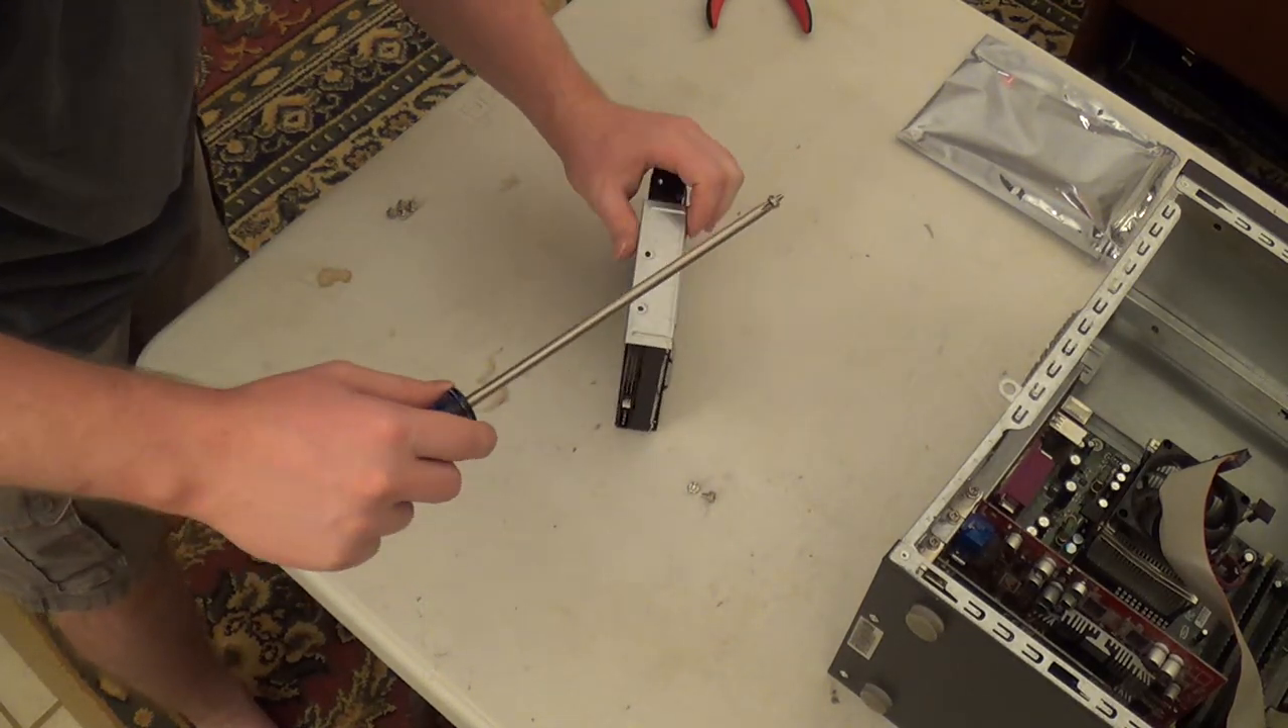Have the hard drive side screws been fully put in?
No.